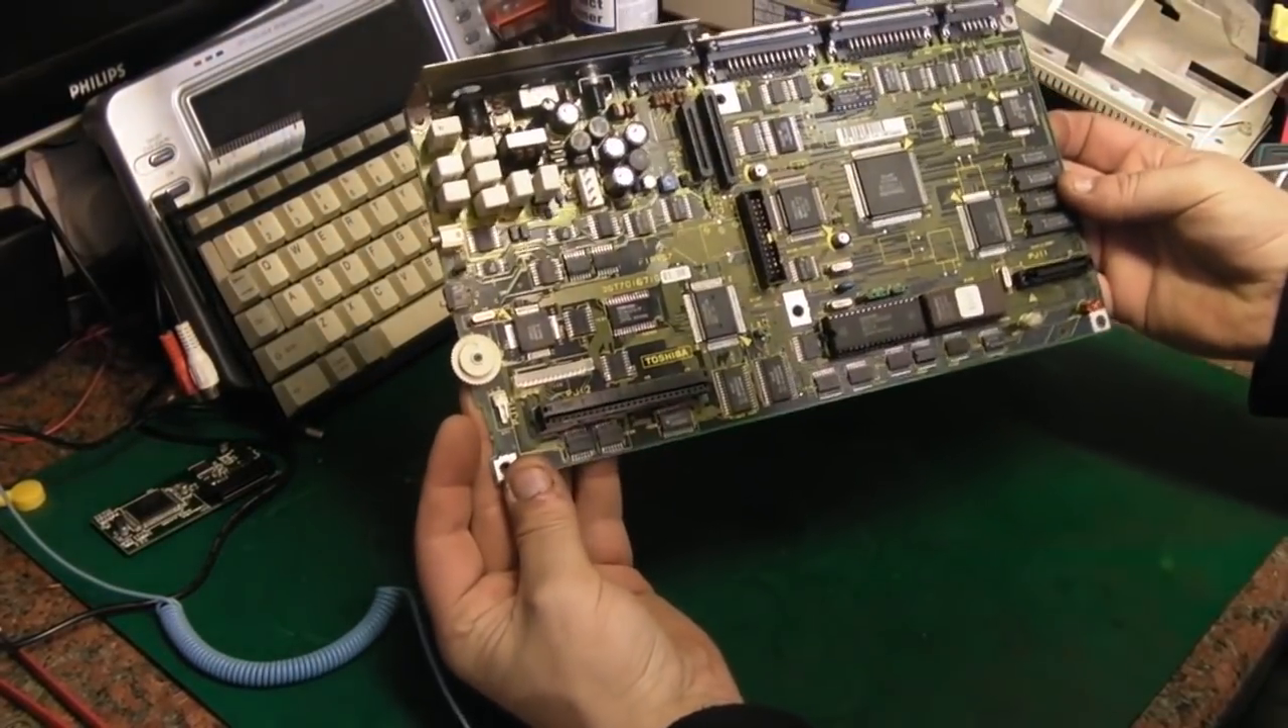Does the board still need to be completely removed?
No.